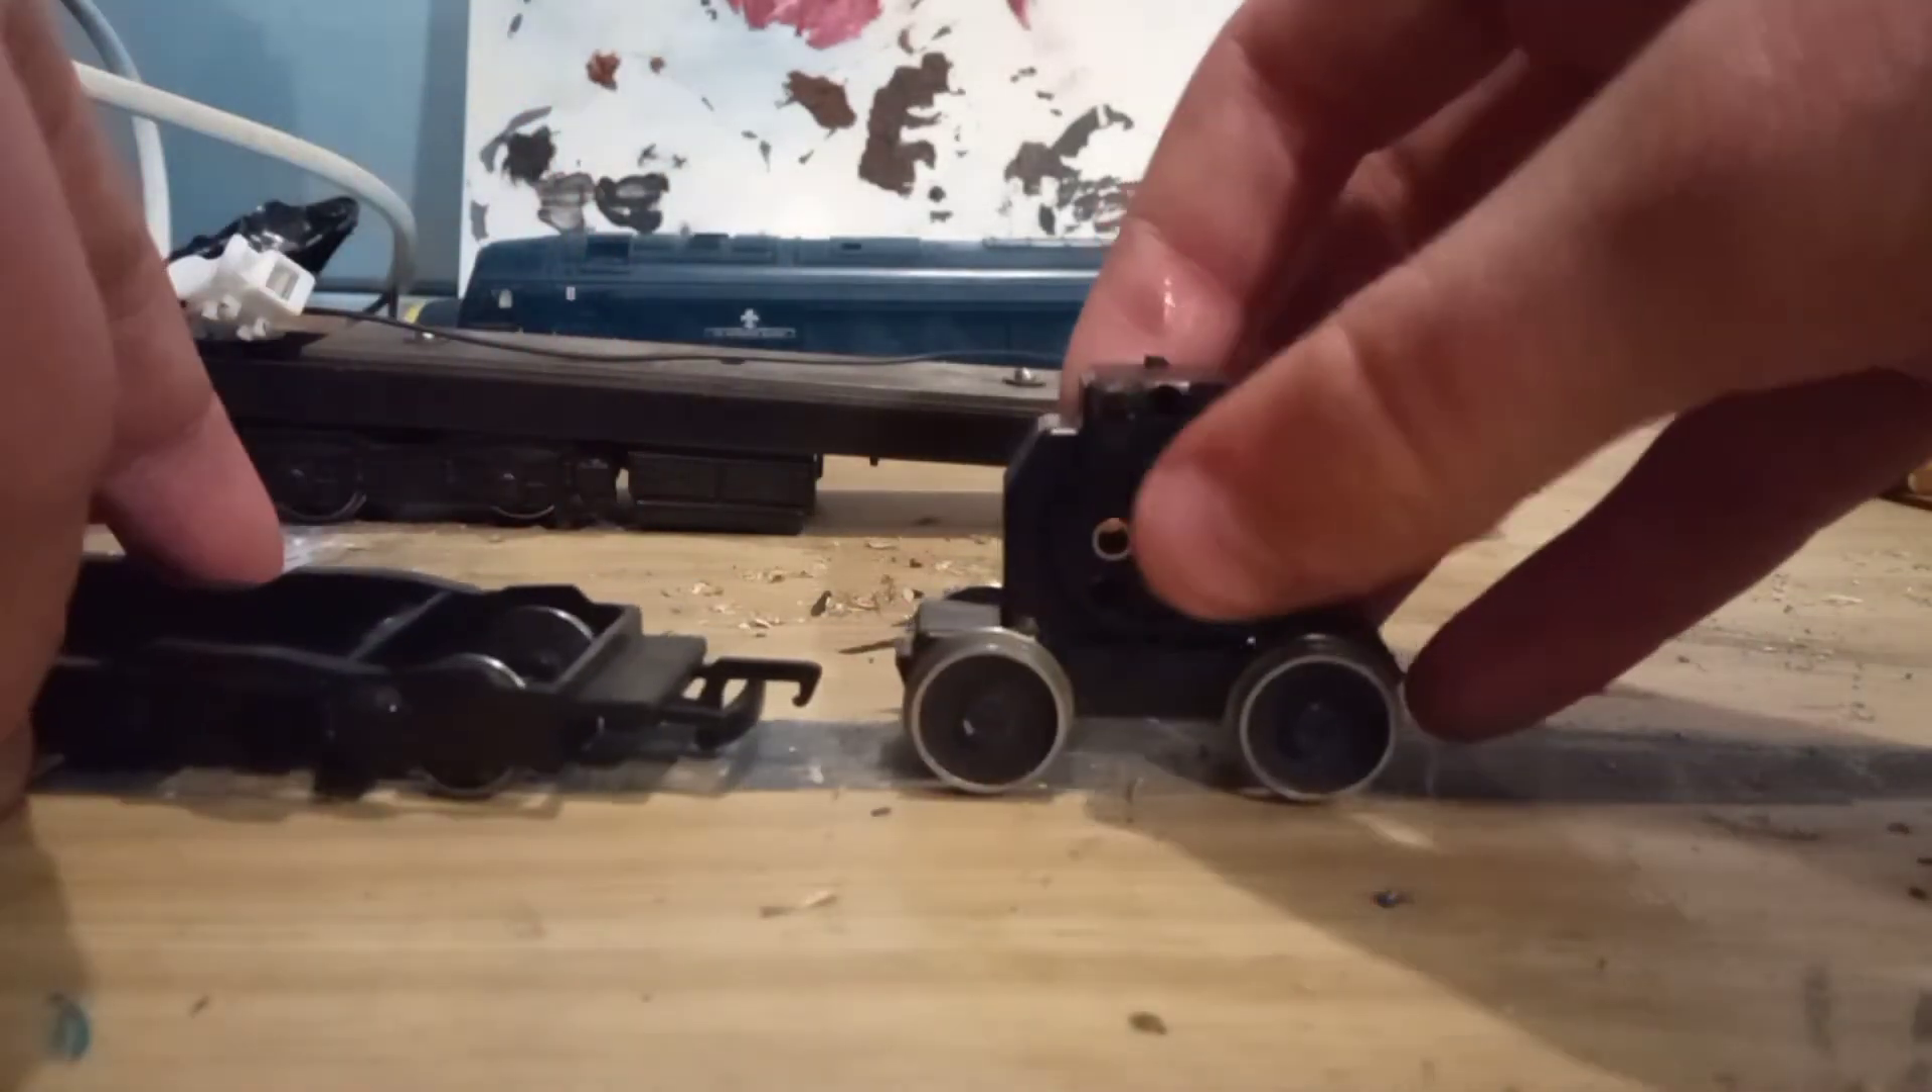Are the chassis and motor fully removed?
Yes.